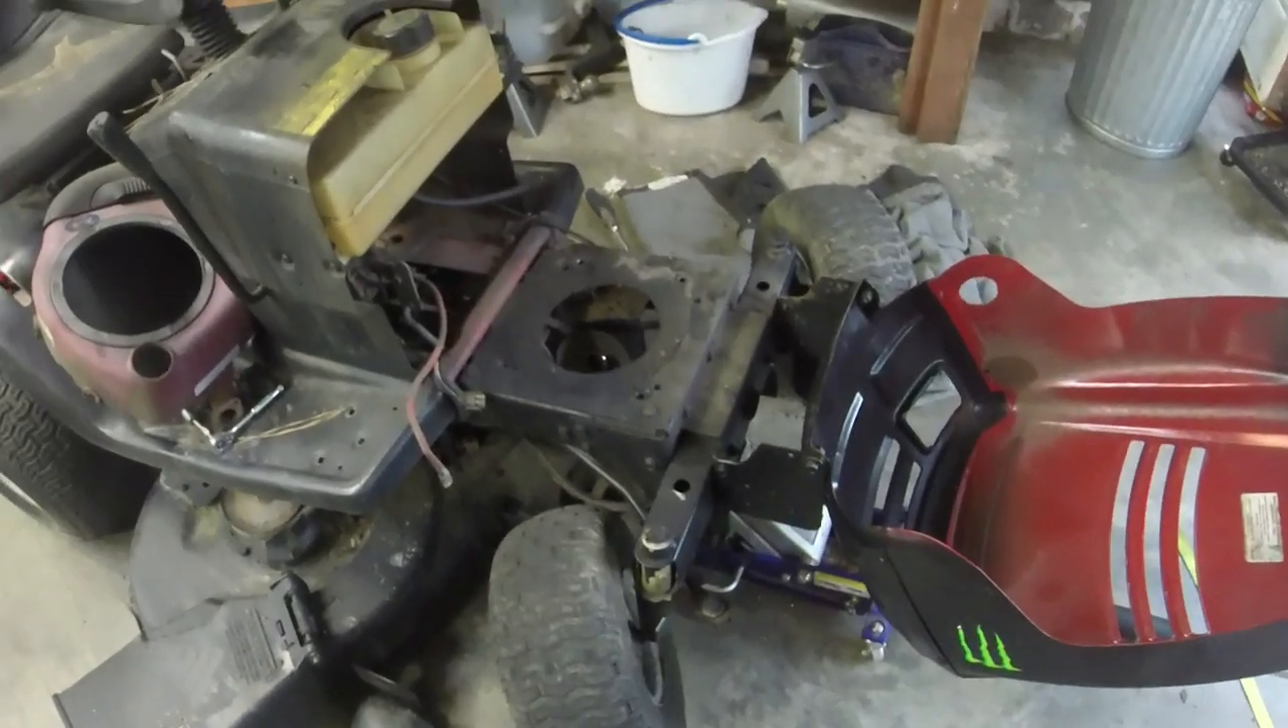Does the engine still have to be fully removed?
No.